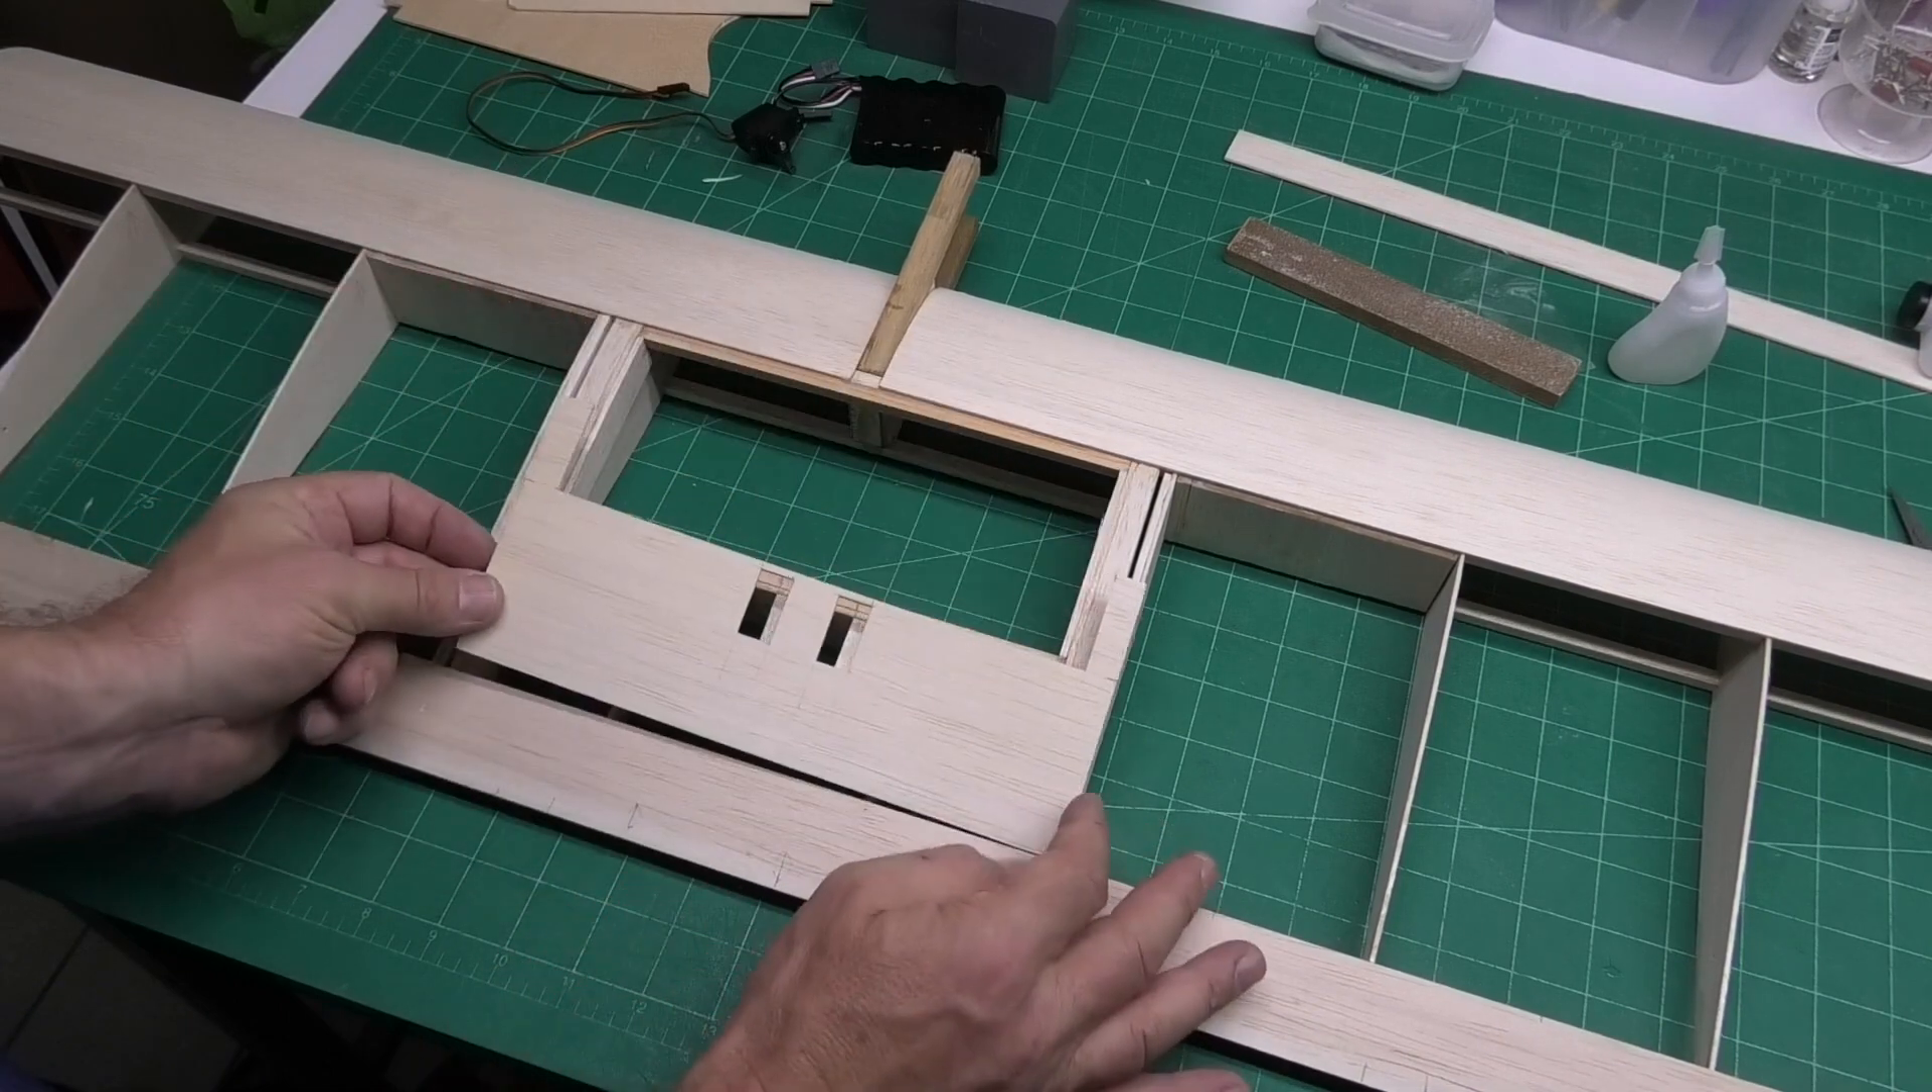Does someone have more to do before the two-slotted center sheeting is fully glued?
Yes.